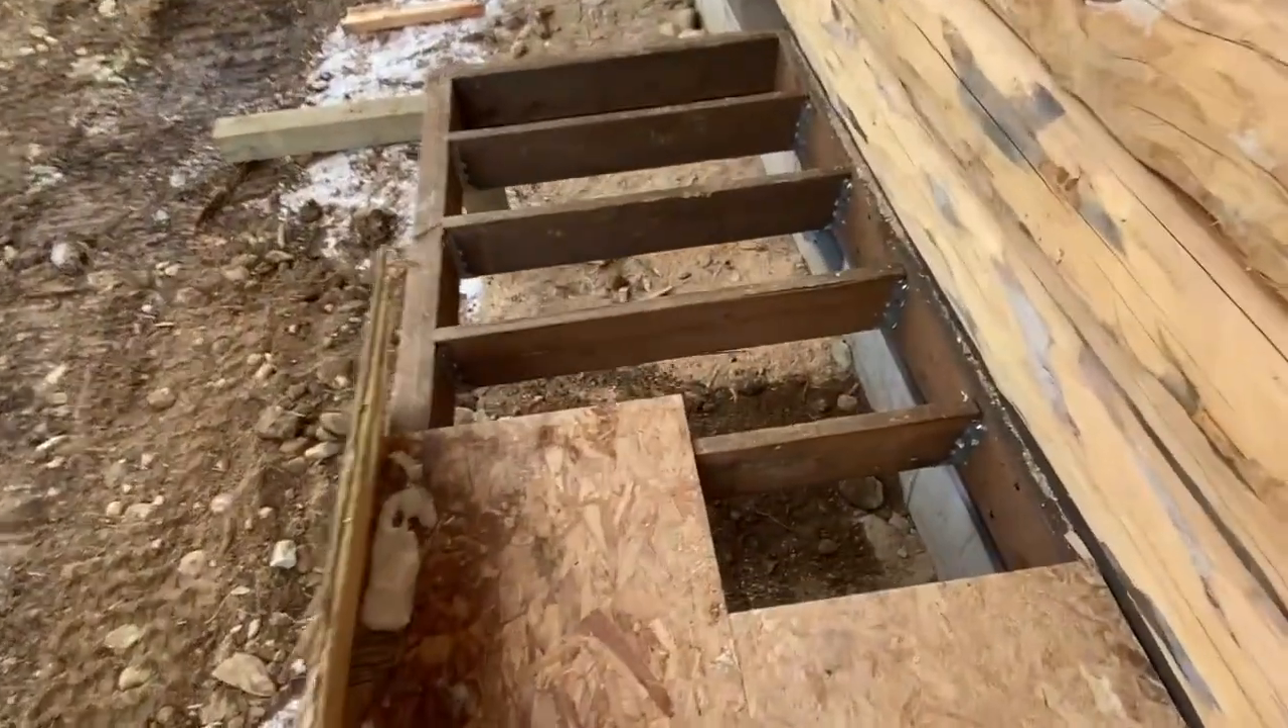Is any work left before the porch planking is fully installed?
Yes.